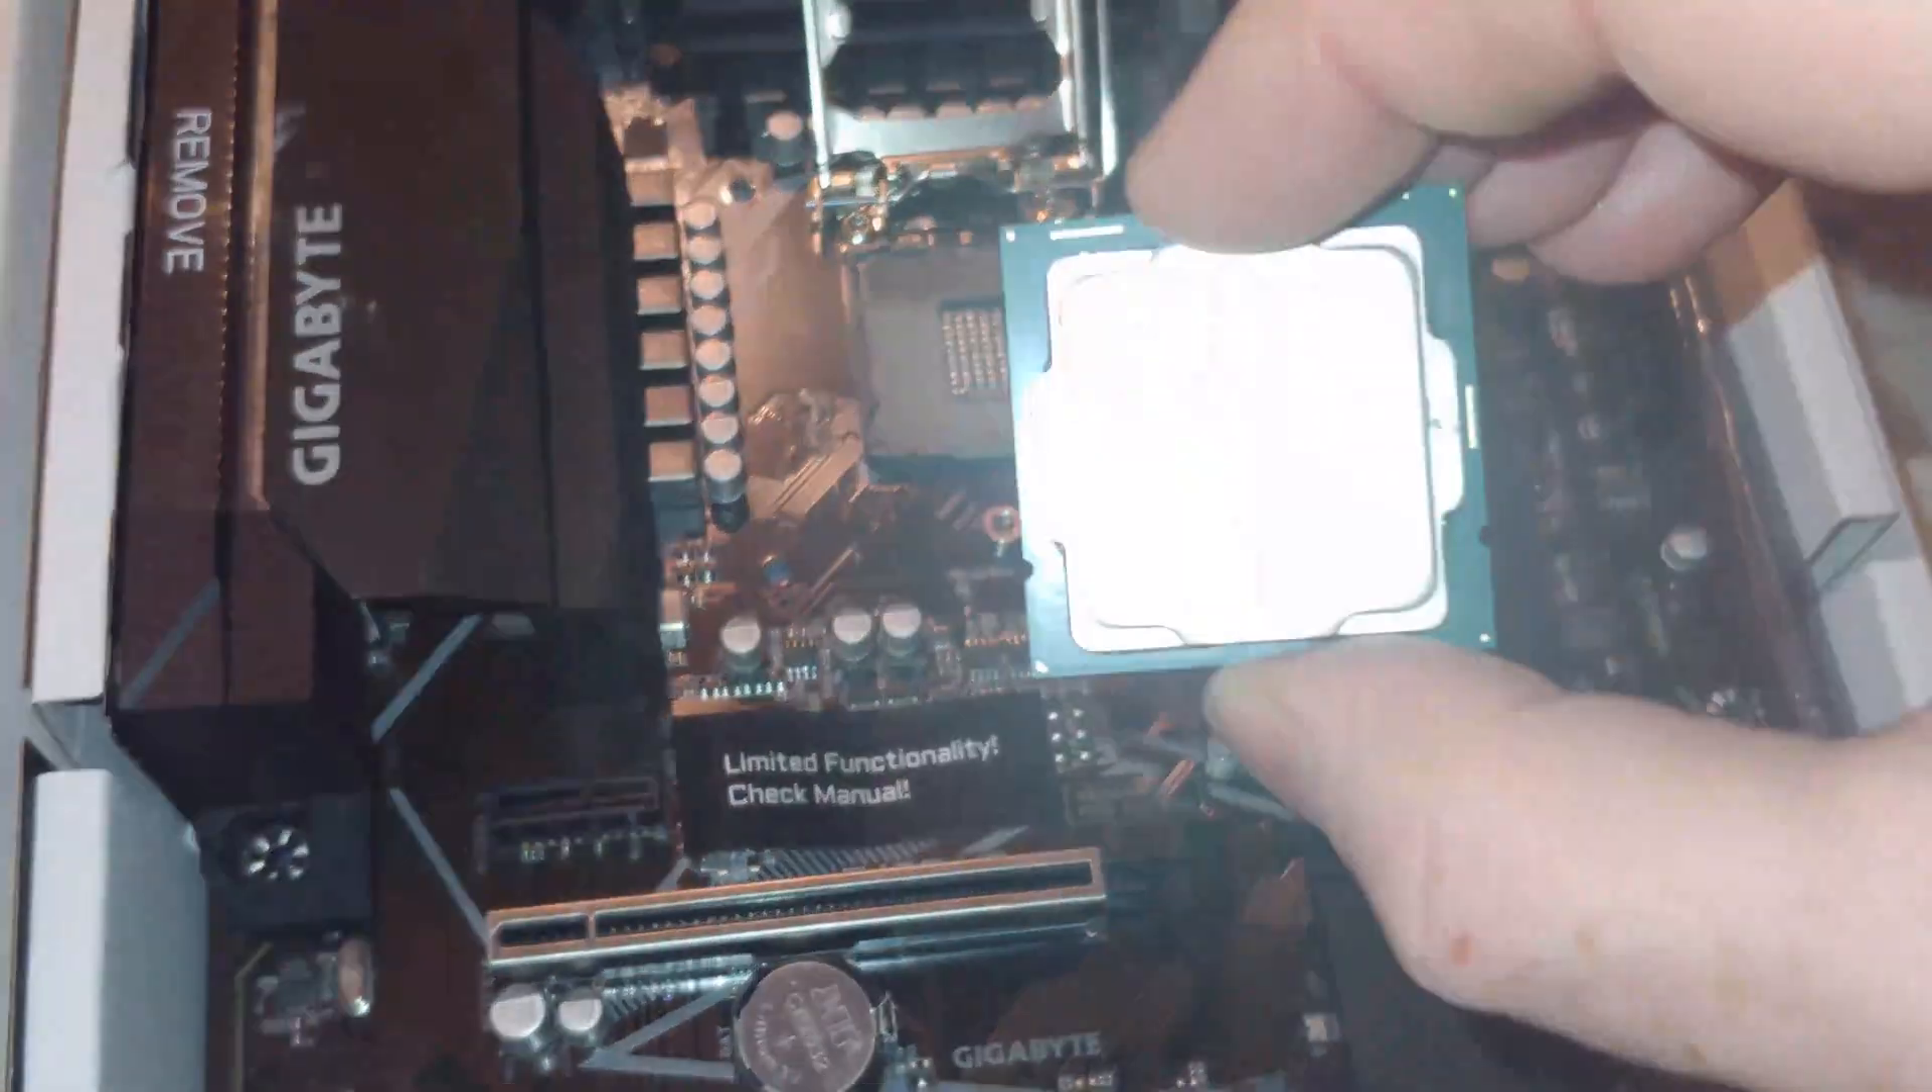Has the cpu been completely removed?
Yes.